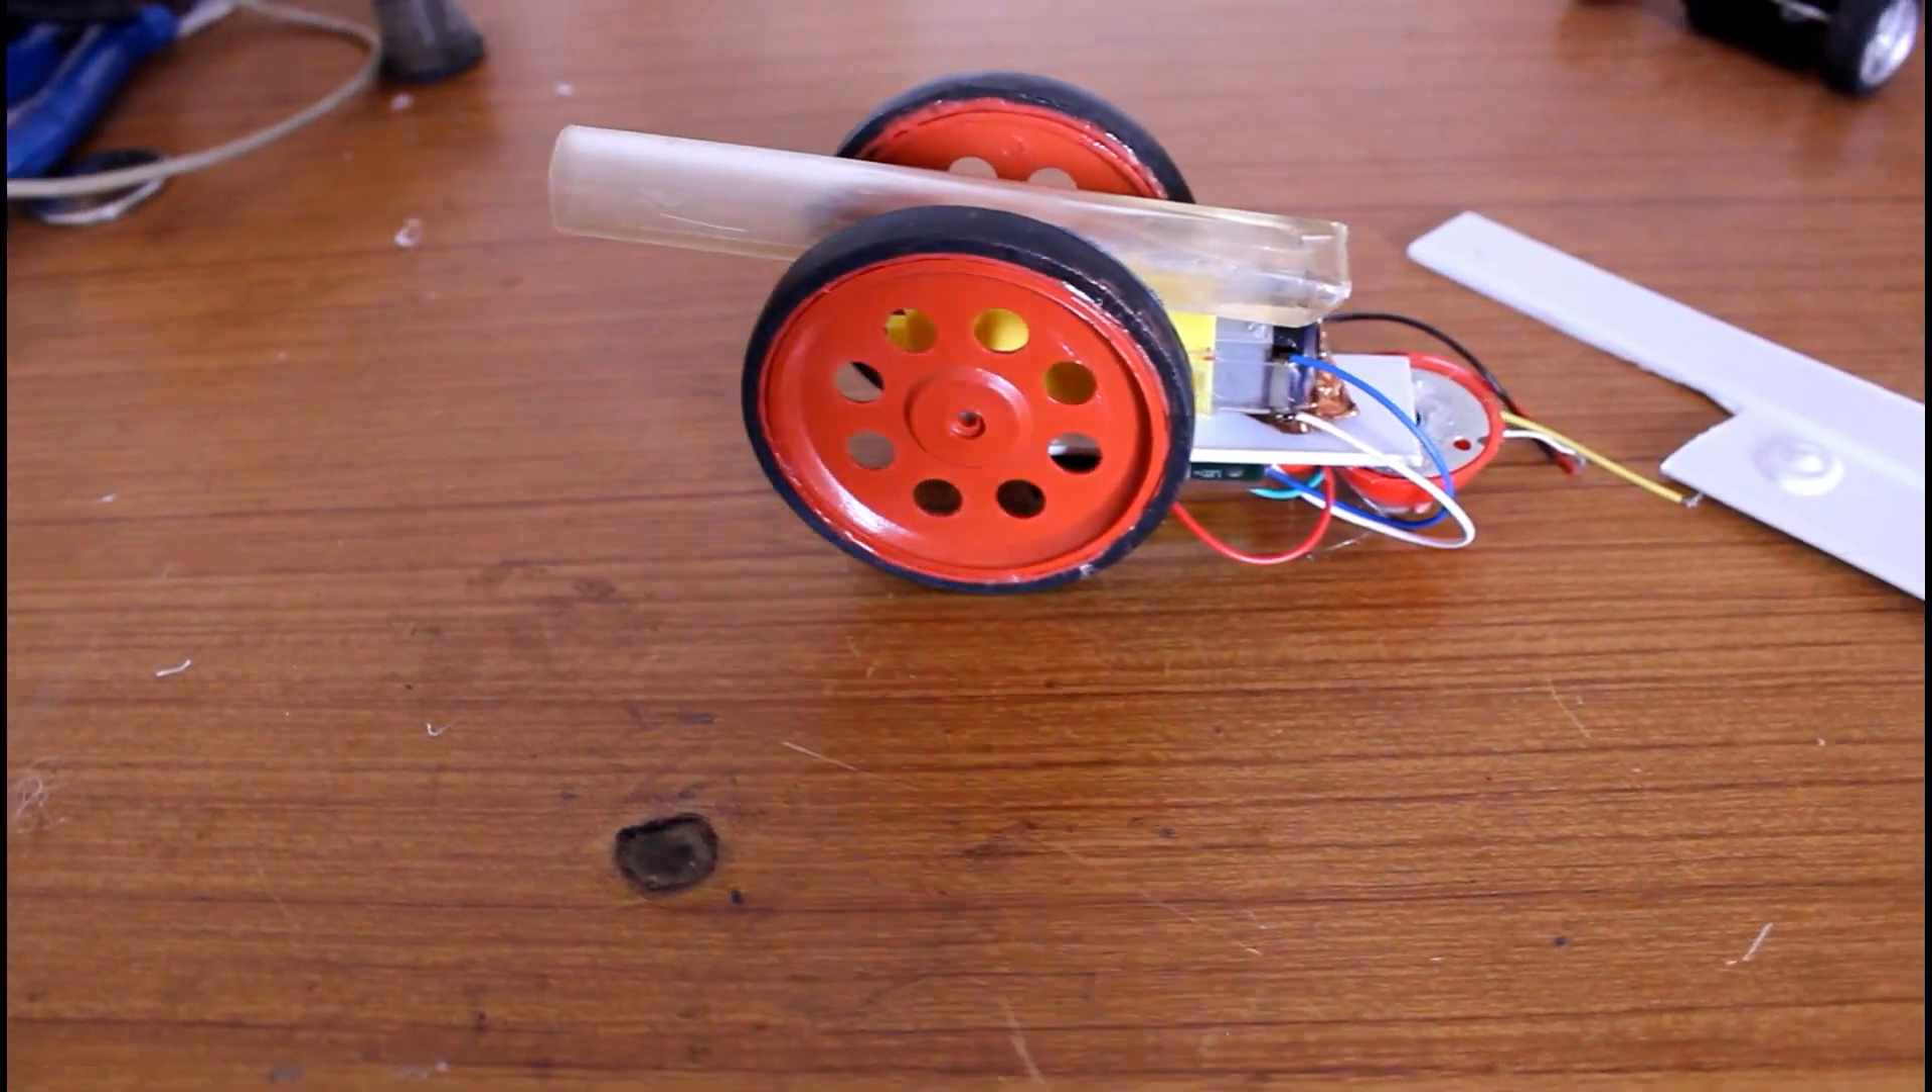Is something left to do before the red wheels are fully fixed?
No.